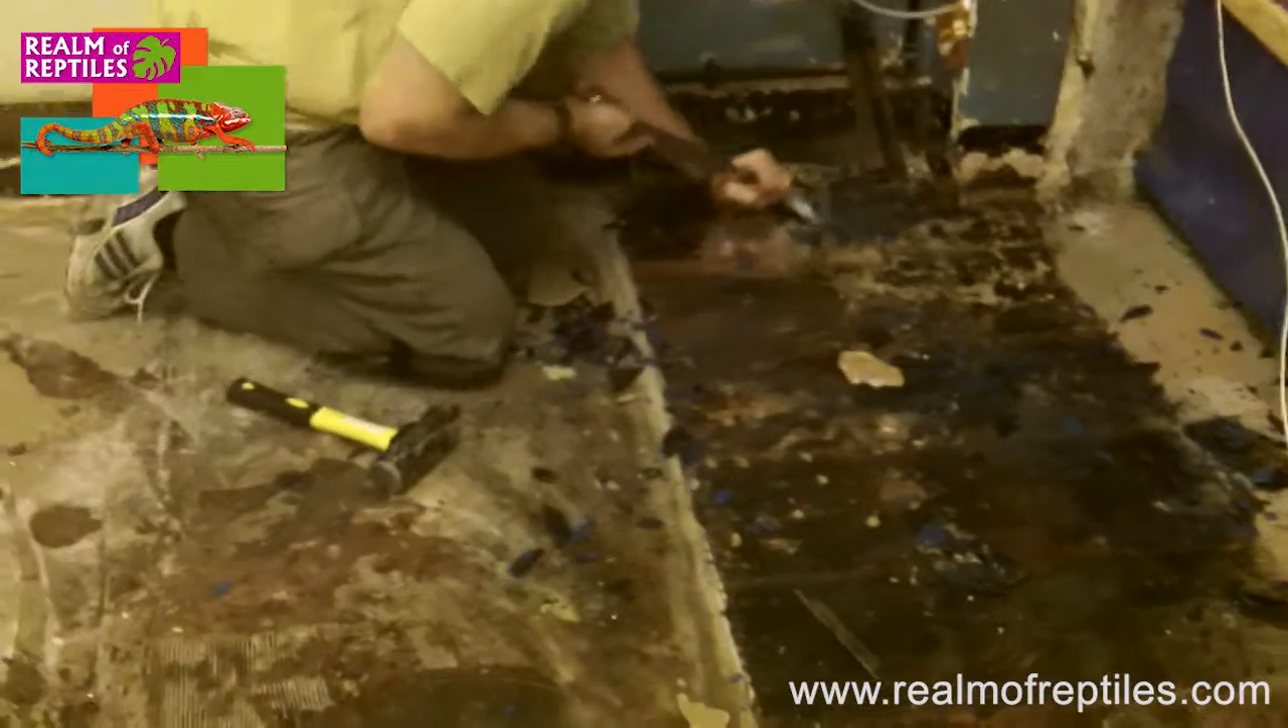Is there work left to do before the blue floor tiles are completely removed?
Yes.